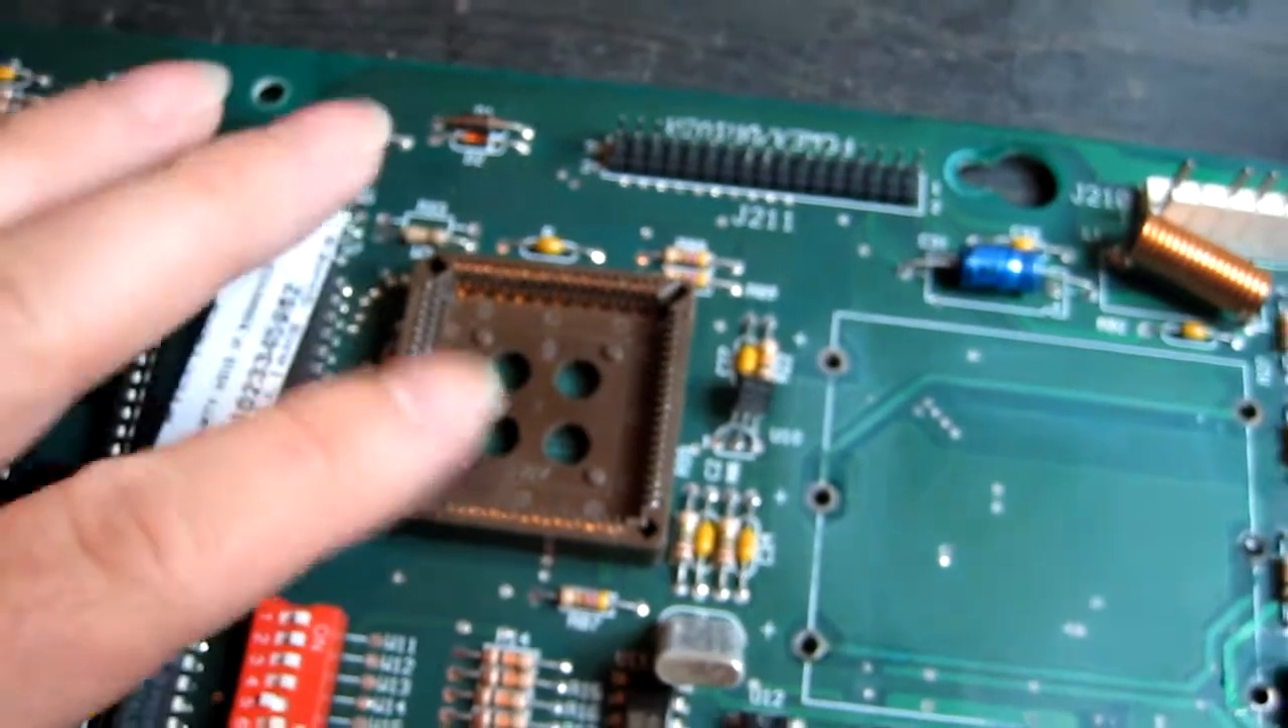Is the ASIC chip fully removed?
Yes.